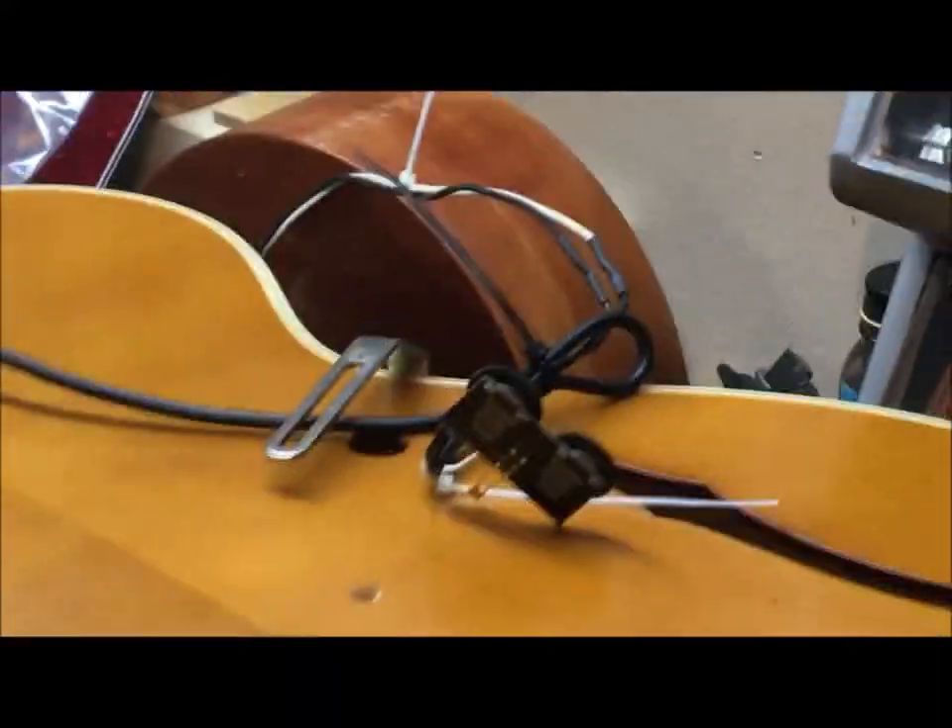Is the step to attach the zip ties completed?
Yes.